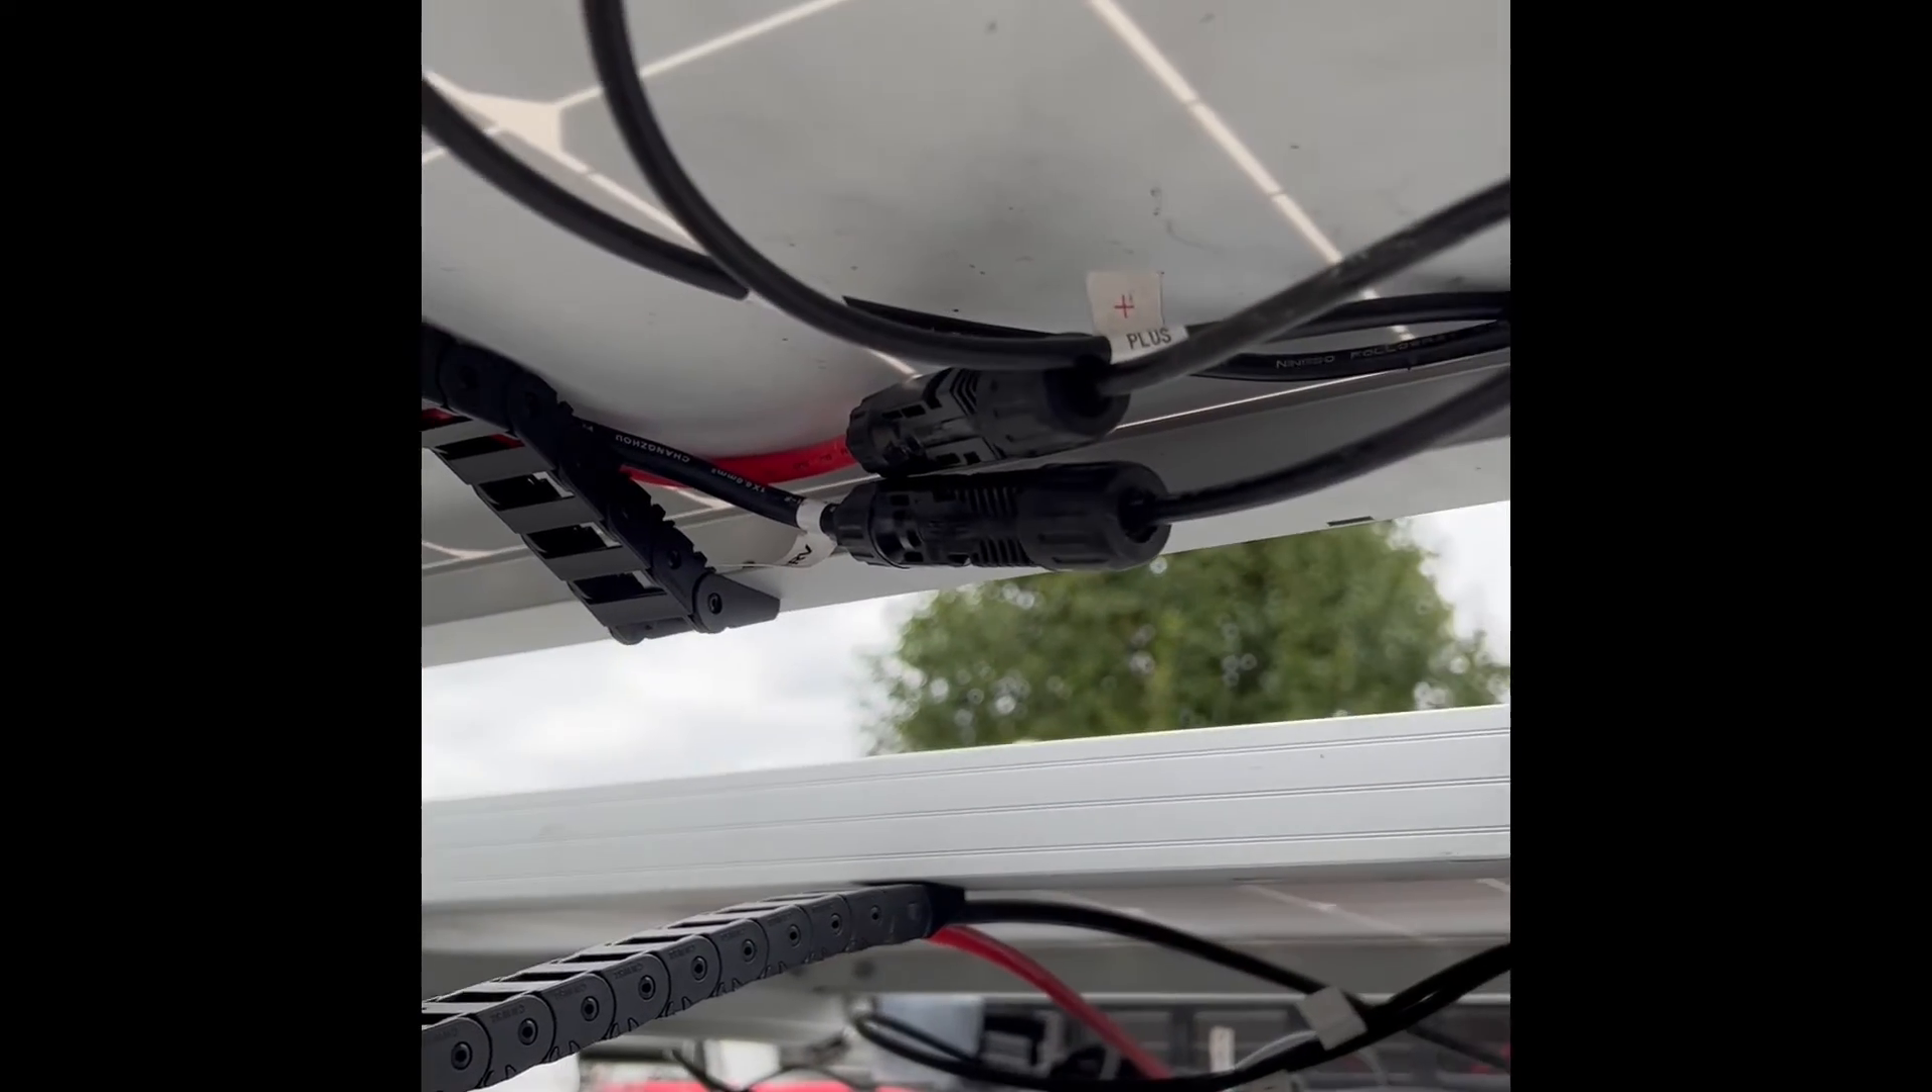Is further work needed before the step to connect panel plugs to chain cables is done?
No.